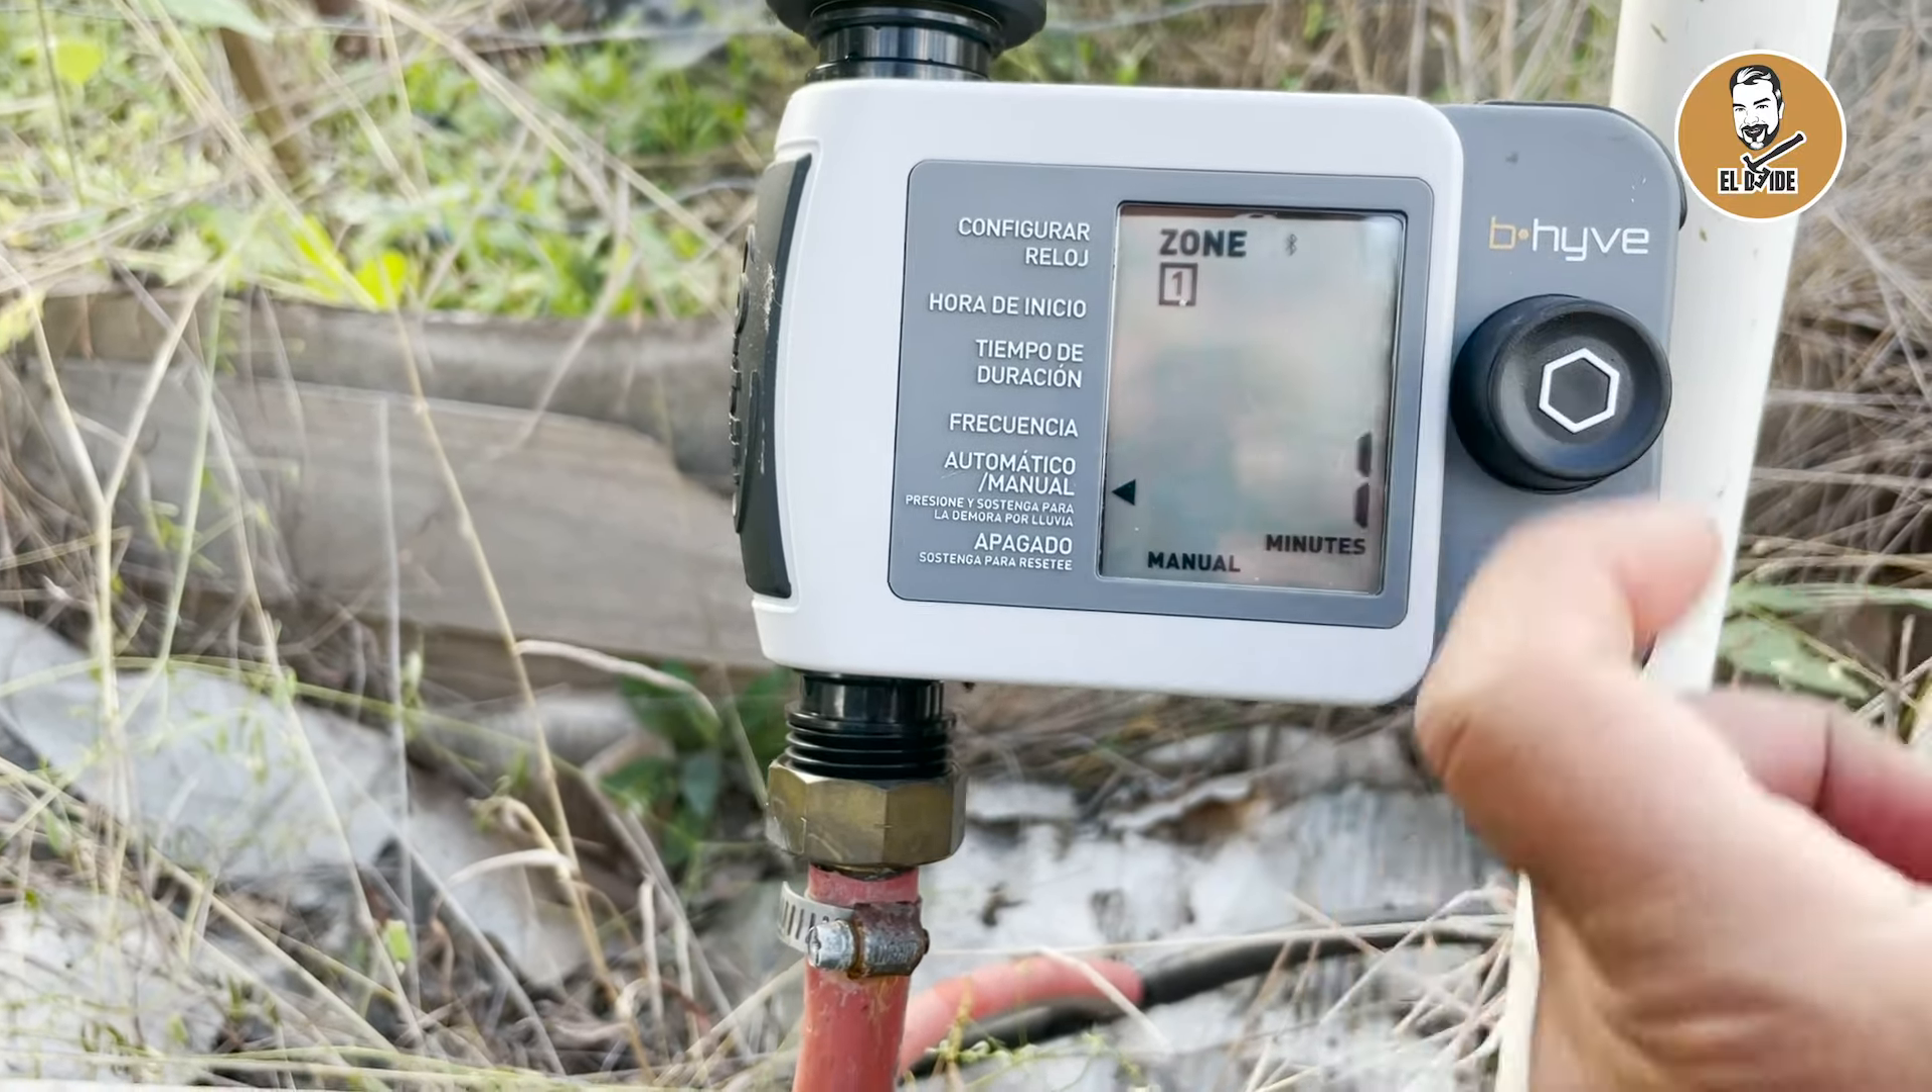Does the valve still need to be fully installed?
No.